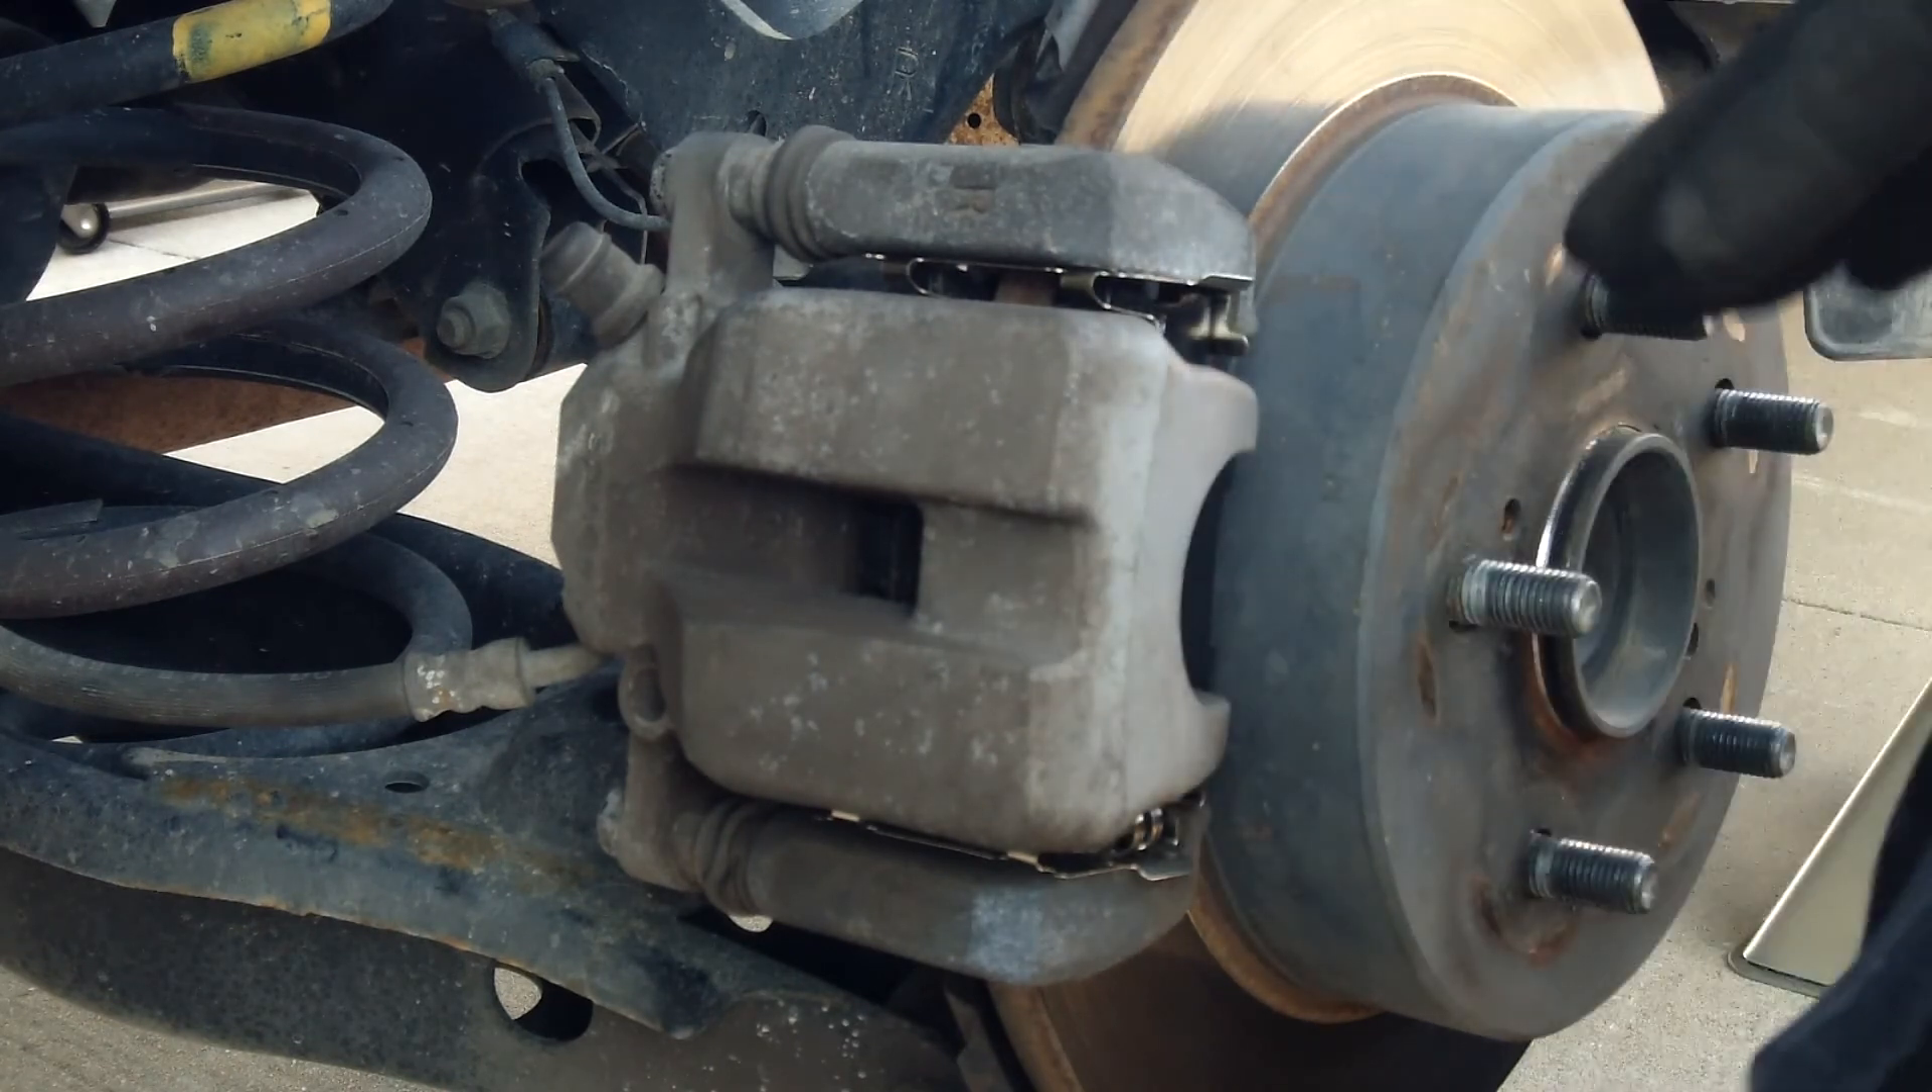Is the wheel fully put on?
No.